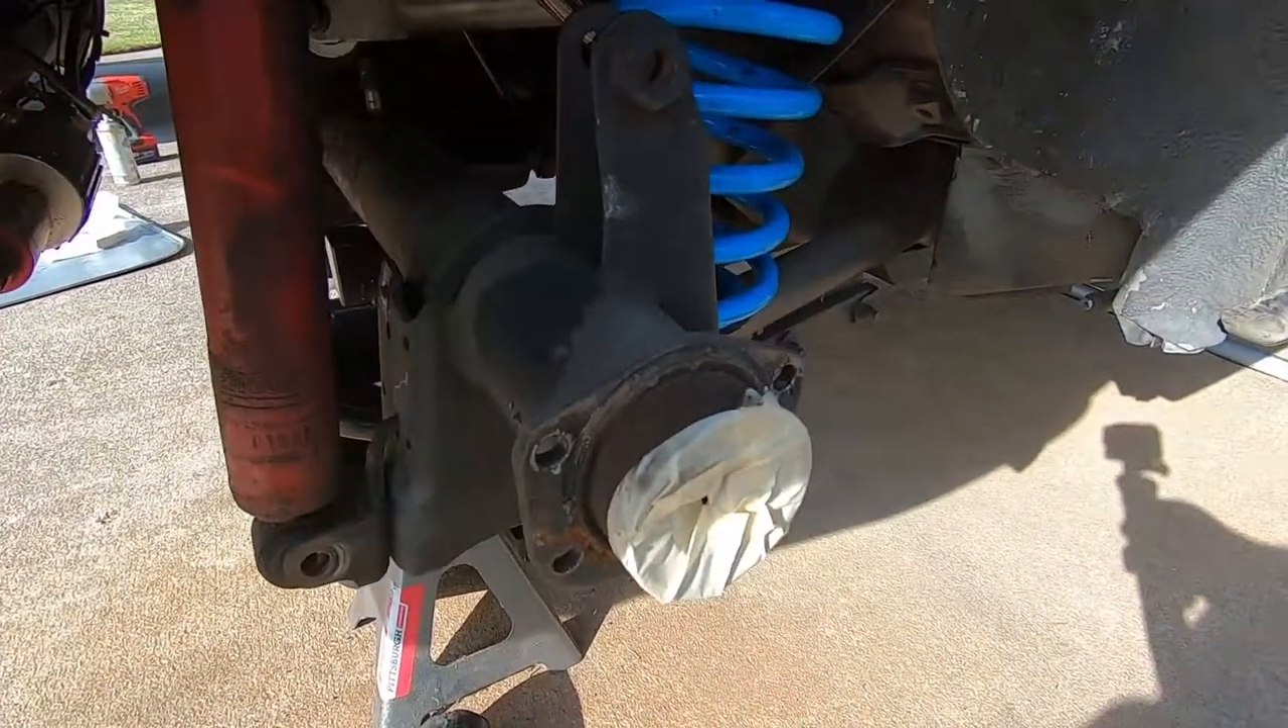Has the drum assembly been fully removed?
Yes.